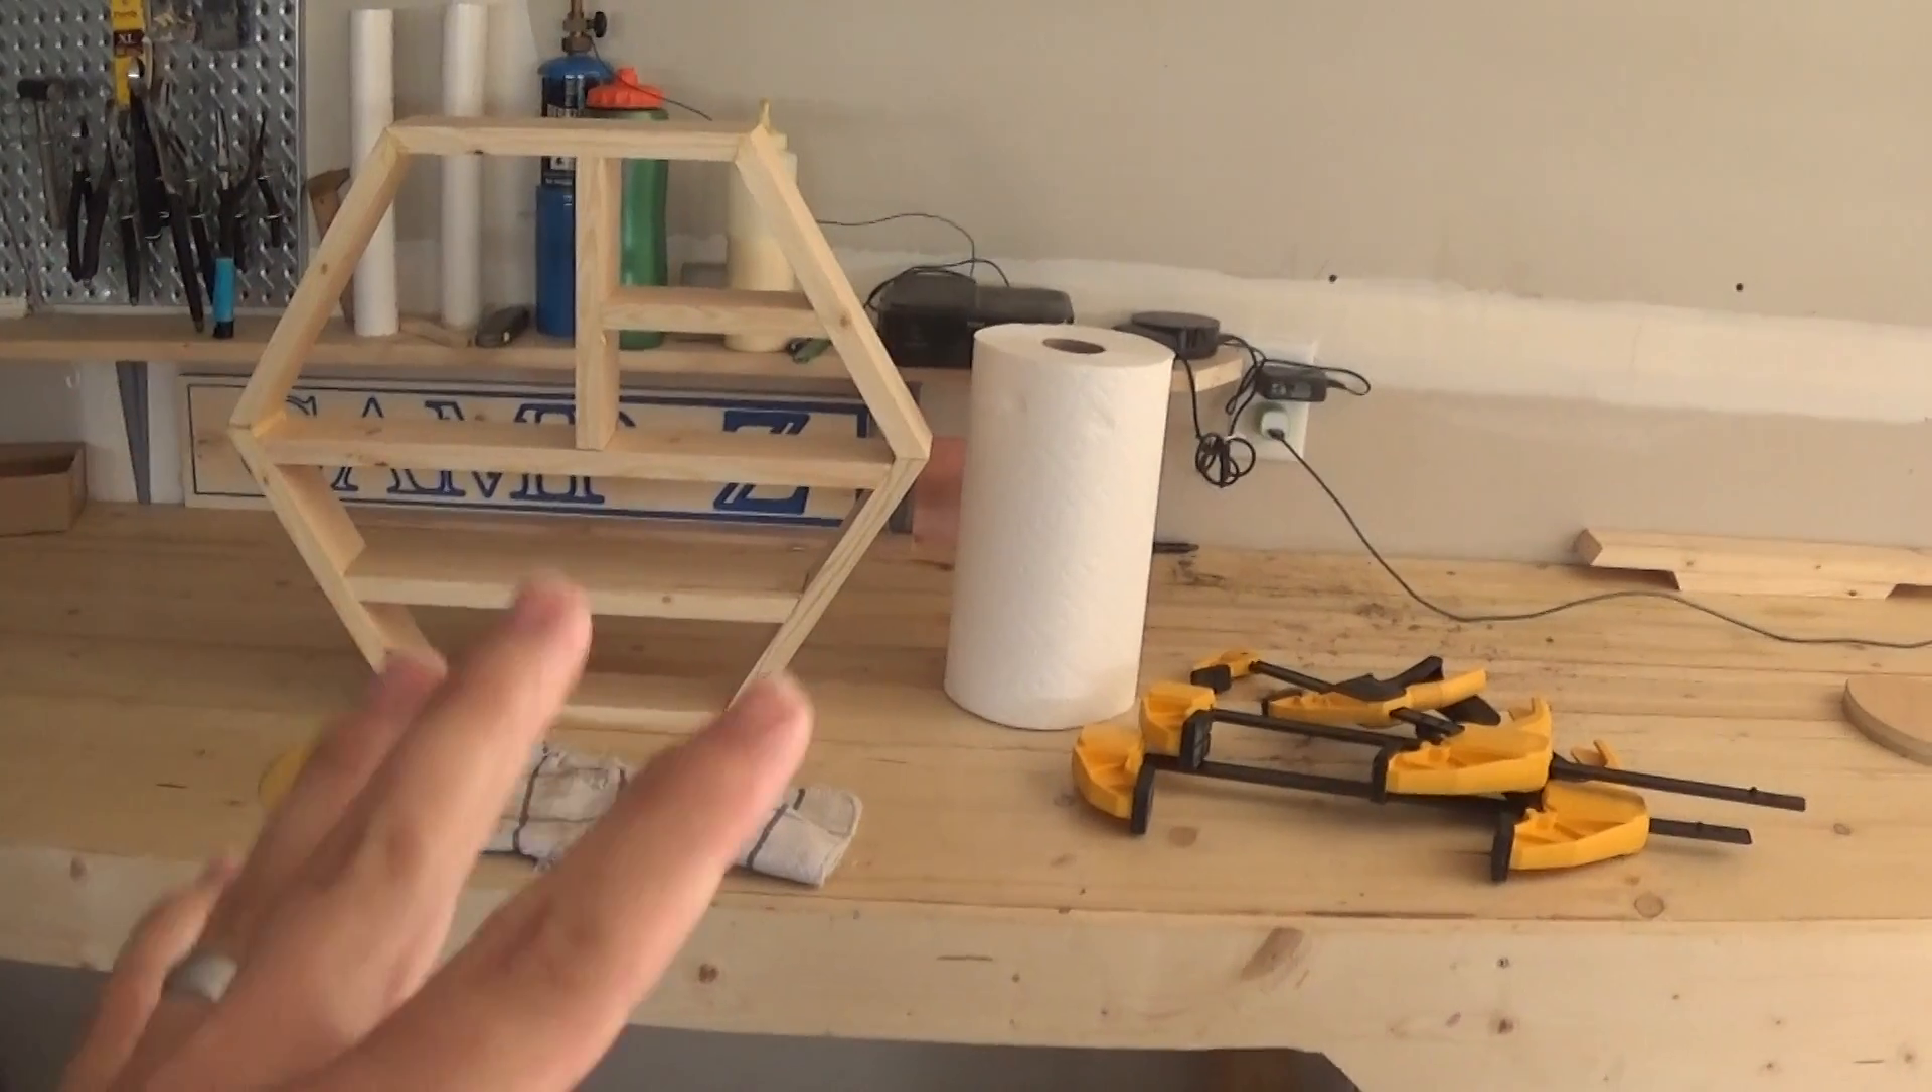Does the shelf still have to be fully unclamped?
No.